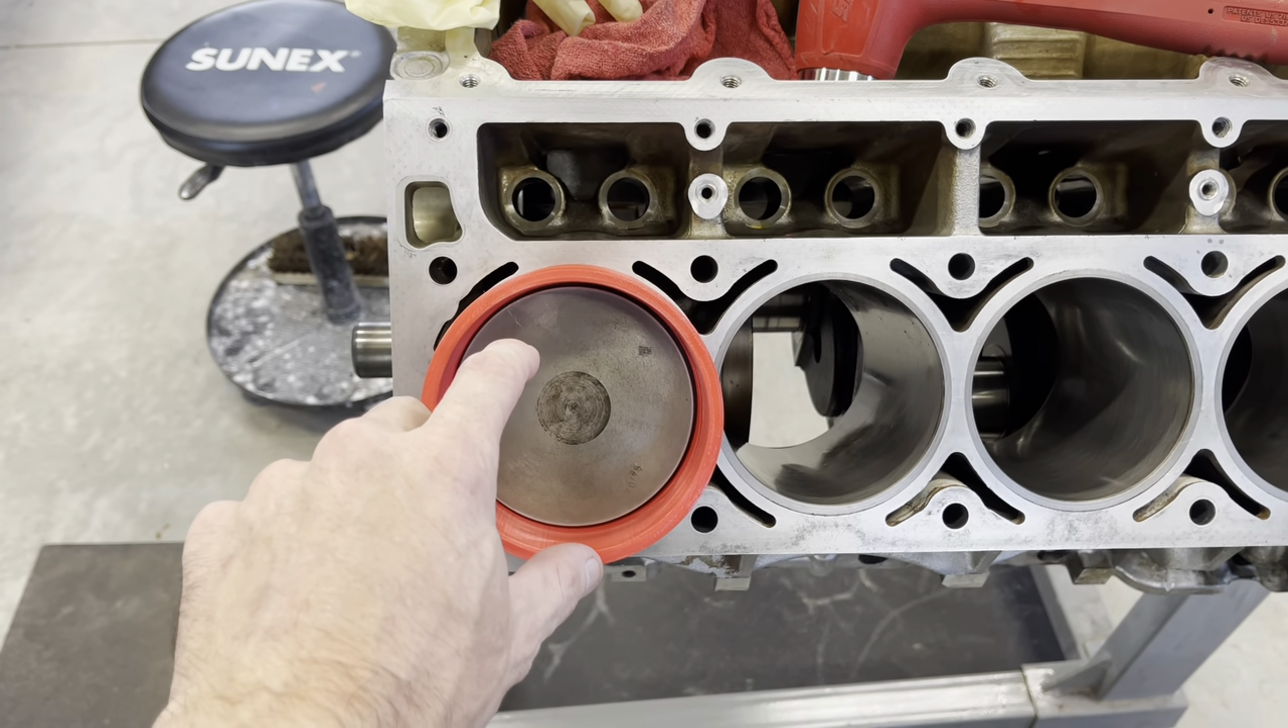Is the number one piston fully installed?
No.